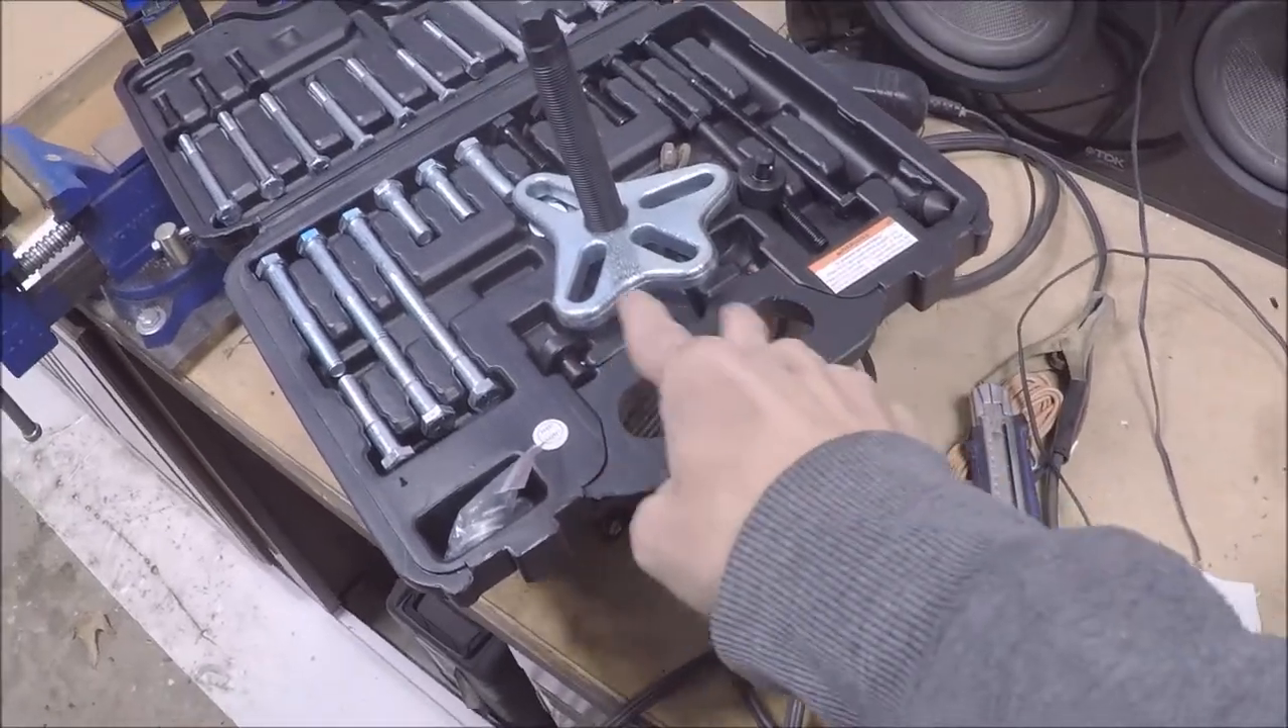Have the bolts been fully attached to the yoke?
No.